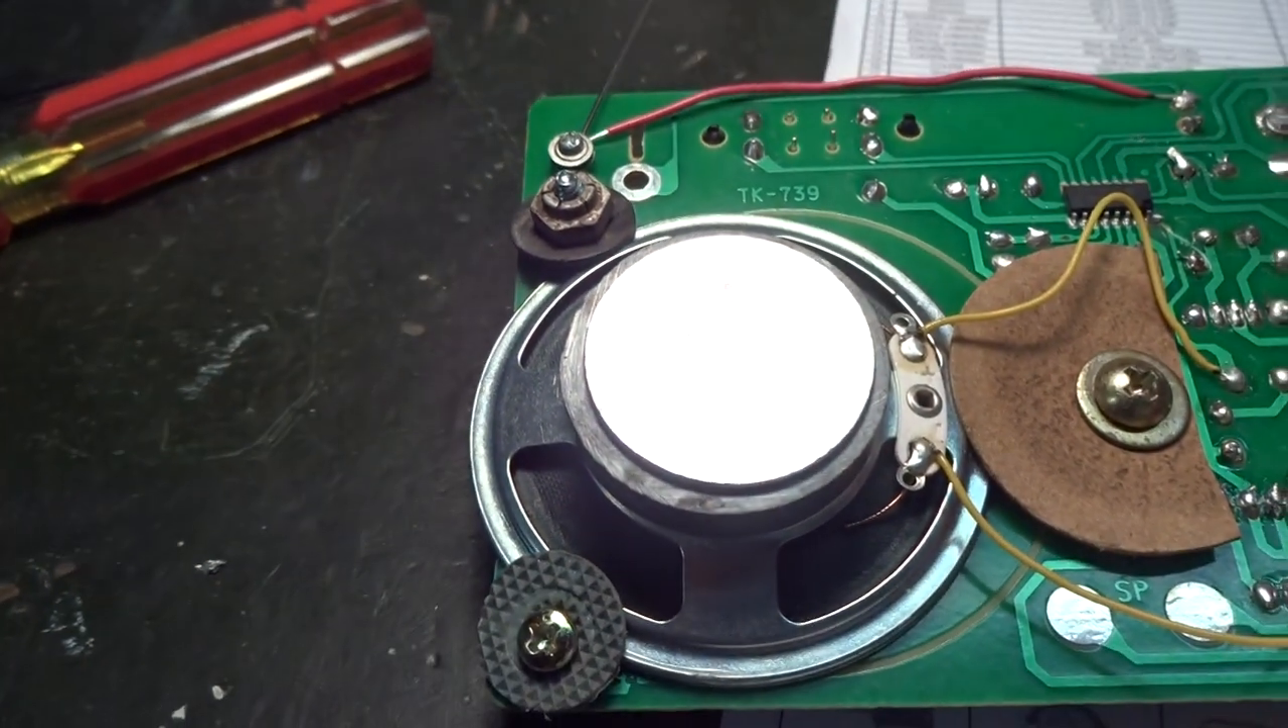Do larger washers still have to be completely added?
No.